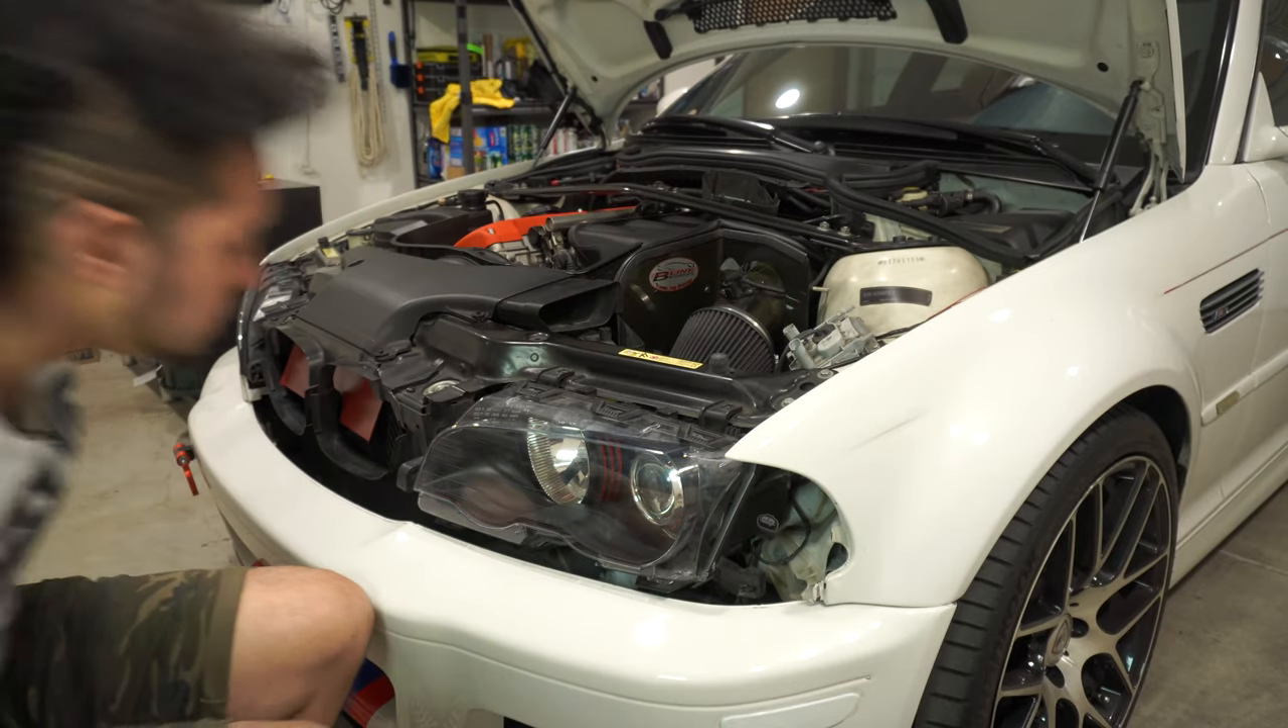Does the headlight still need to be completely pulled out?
Yes.